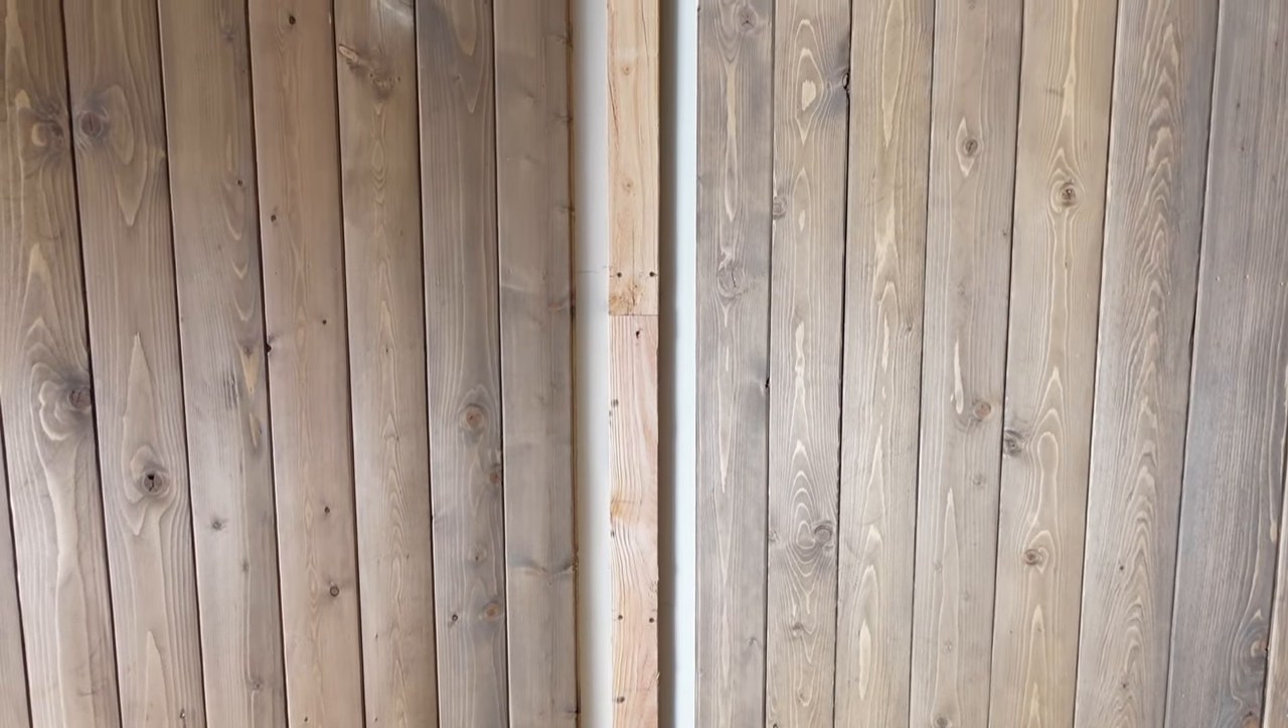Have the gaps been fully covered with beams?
No.